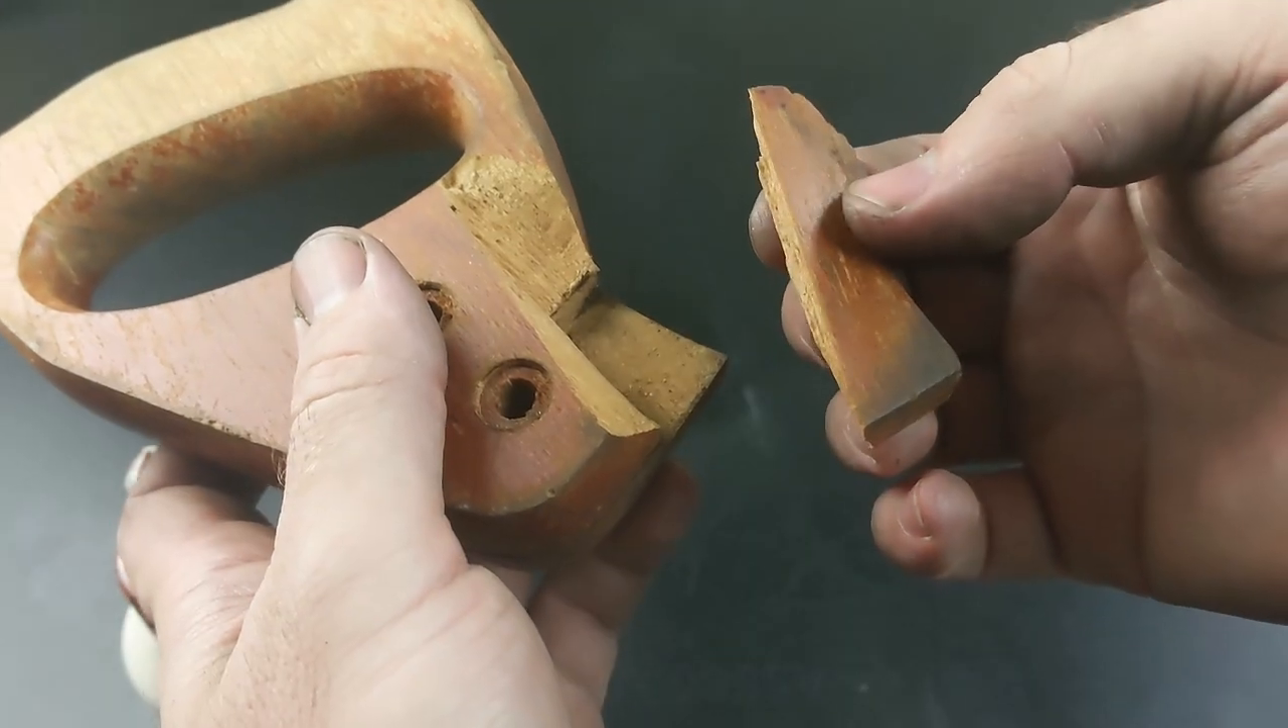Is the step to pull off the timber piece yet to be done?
No.